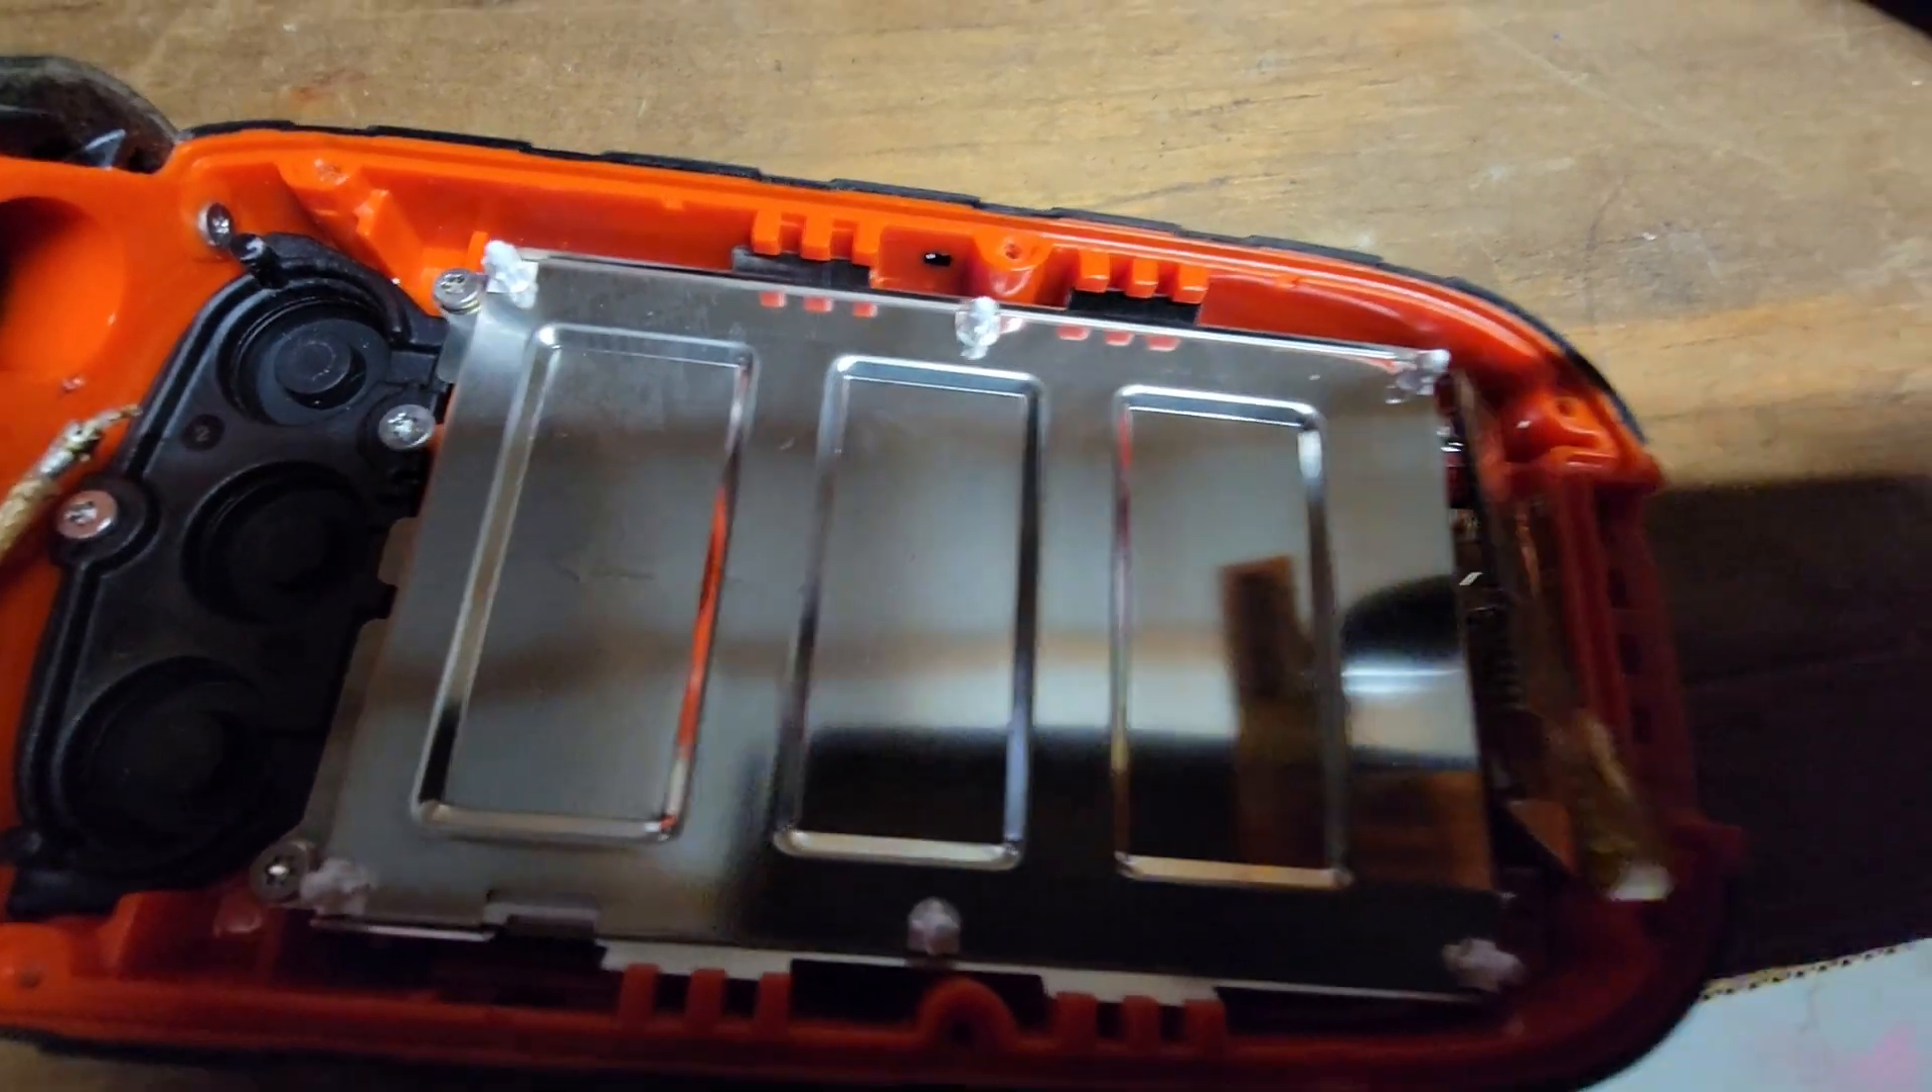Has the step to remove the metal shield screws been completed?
No.